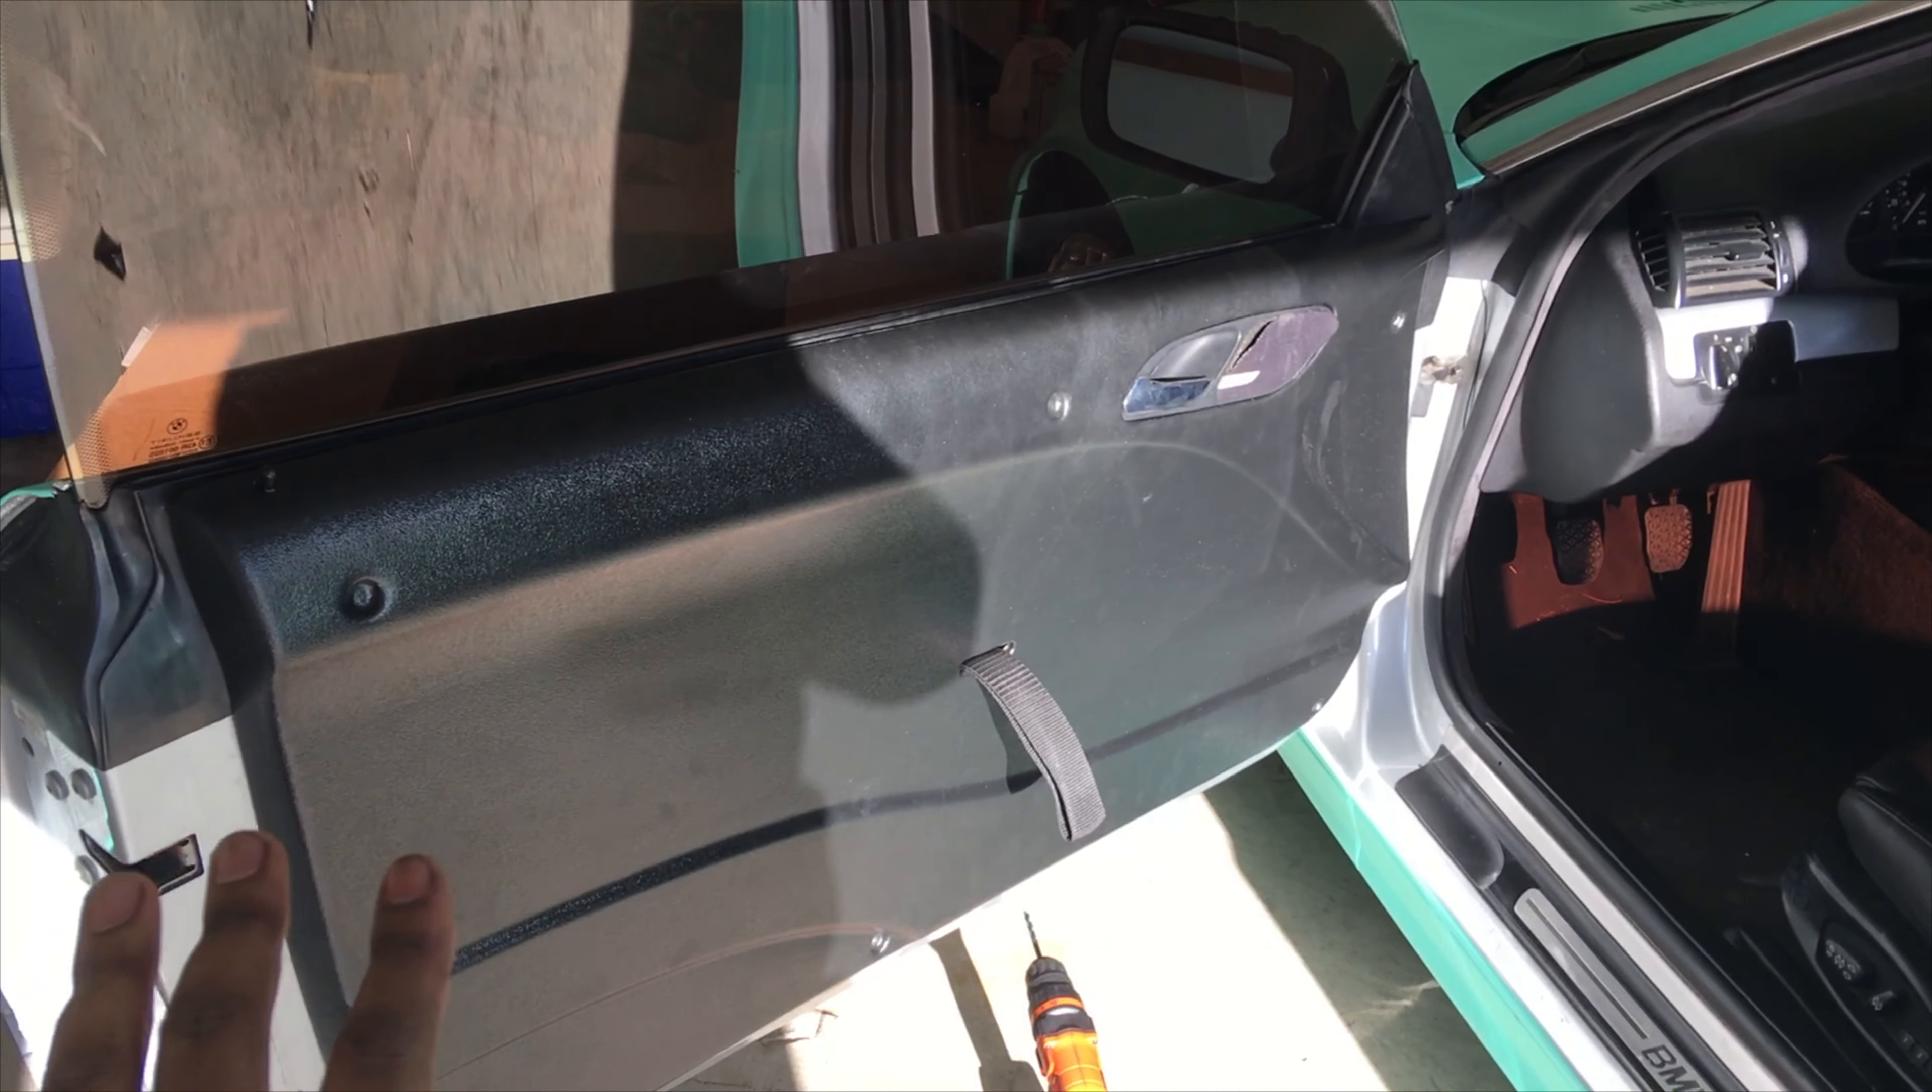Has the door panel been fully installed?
Yes.